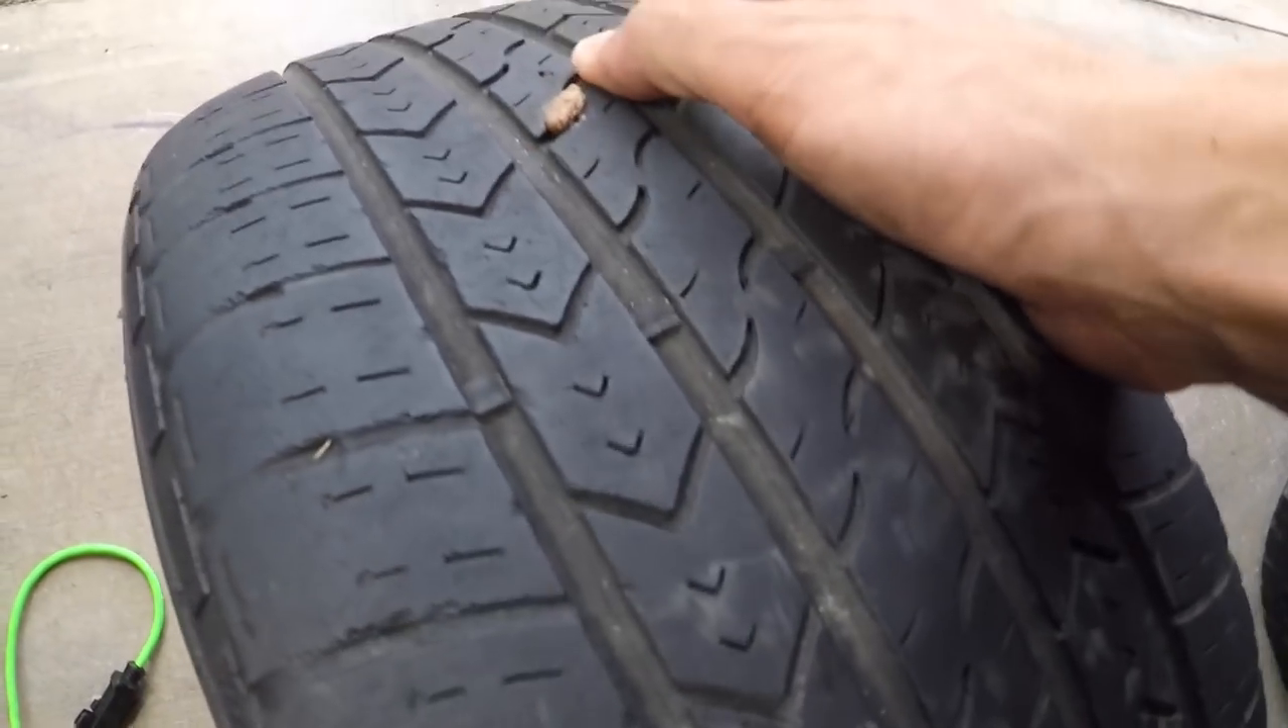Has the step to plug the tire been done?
Yes.